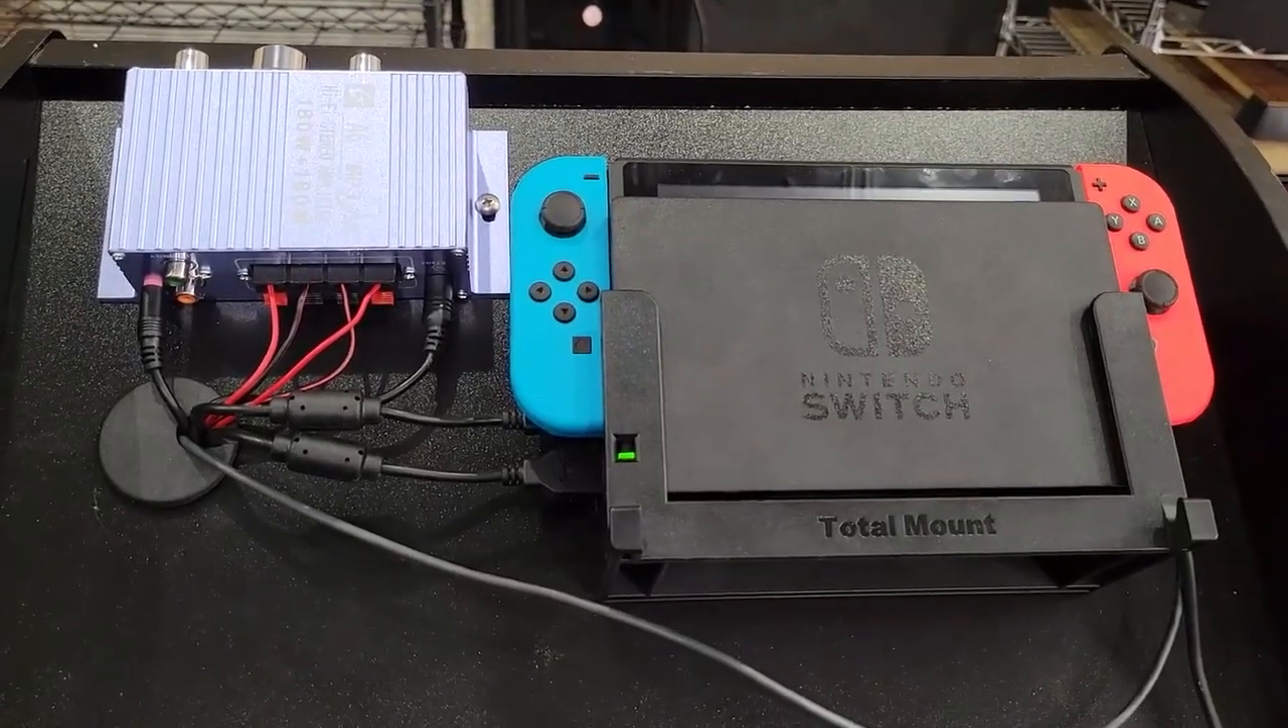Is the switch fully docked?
Yes.